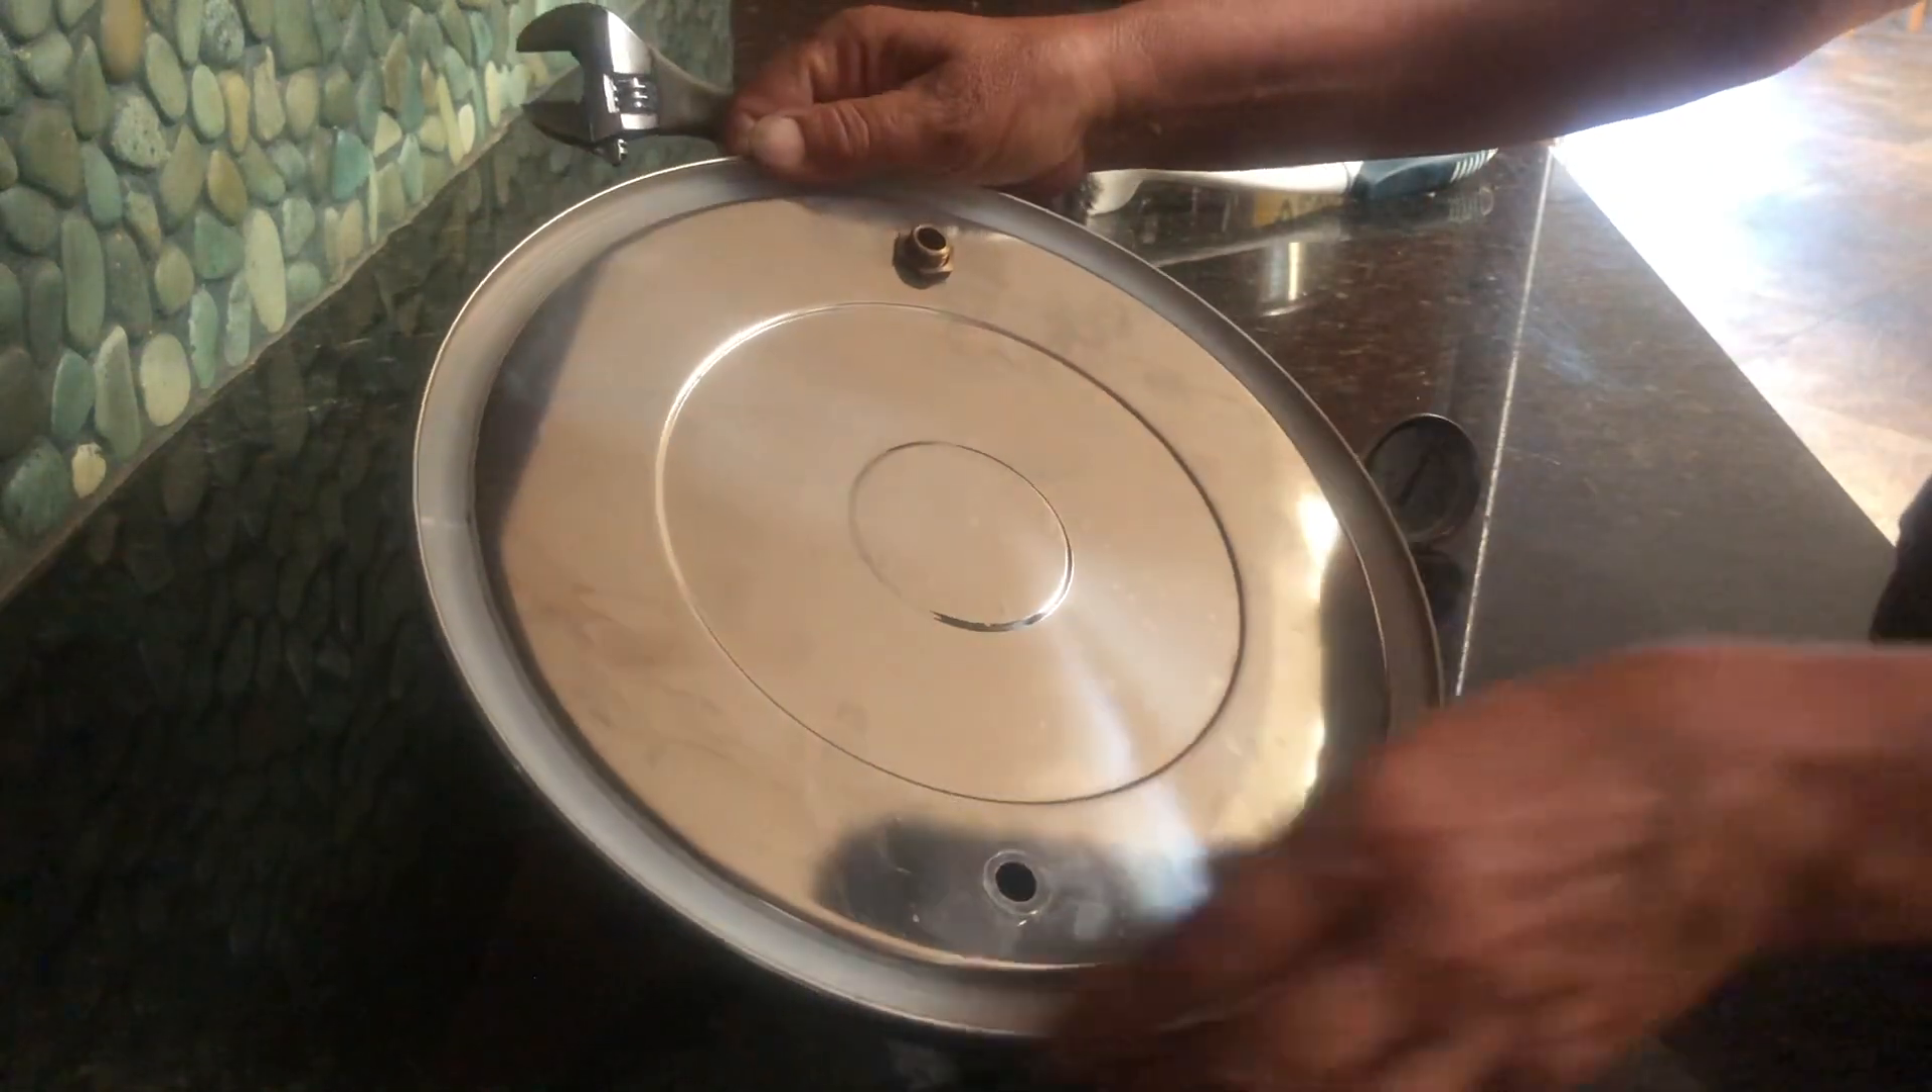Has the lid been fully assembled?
No.